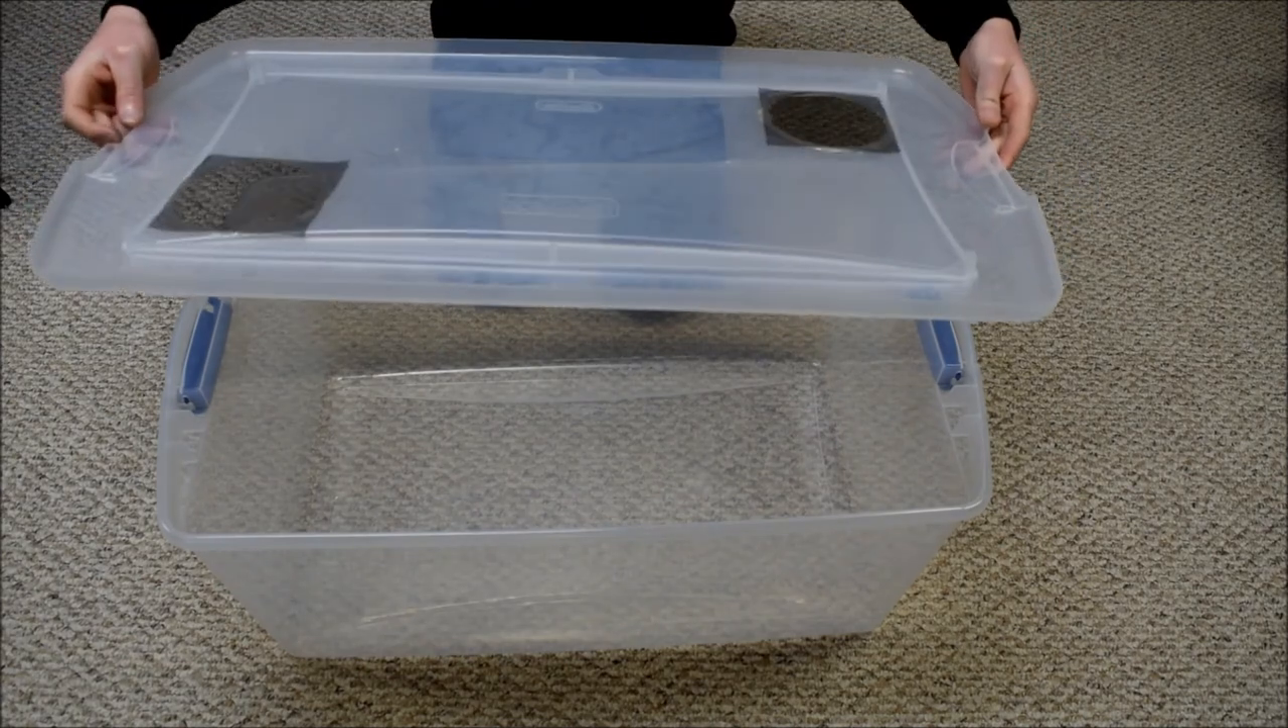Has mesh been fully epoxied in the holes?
Yes.